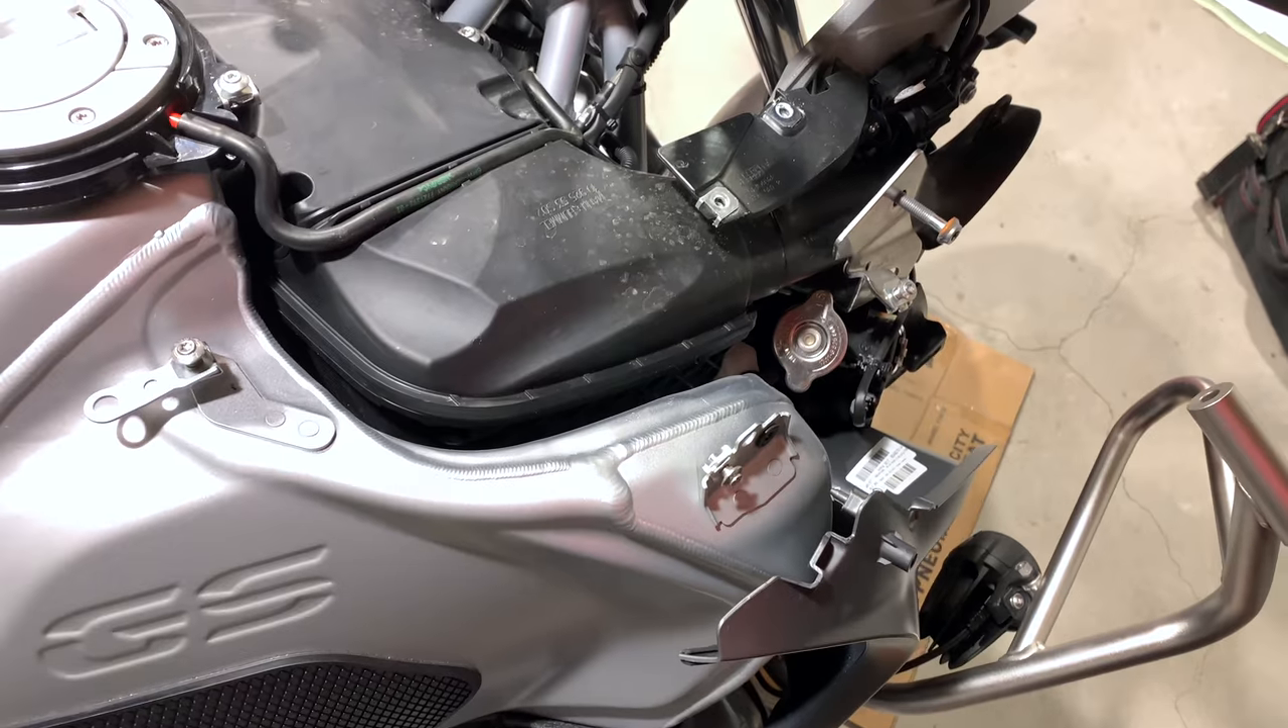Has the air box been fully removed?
No.